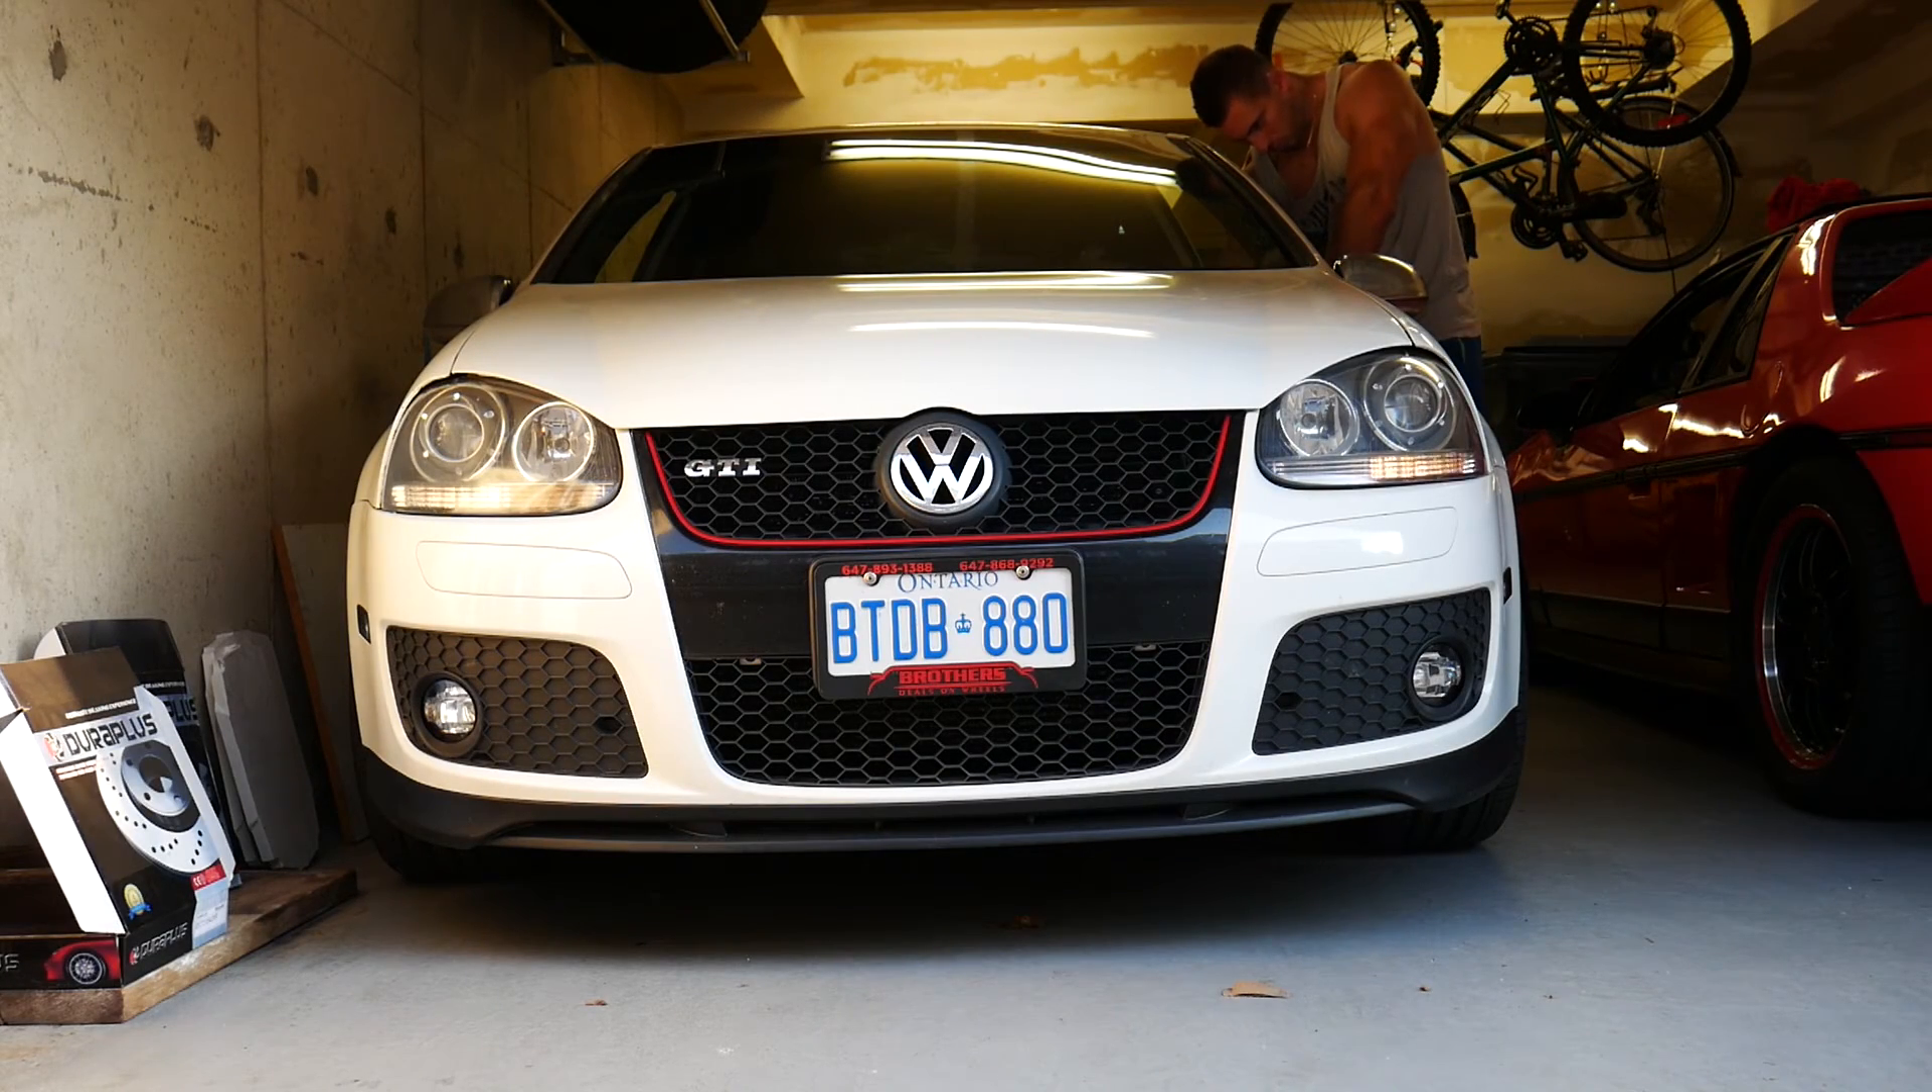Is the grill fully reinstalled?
Yes.